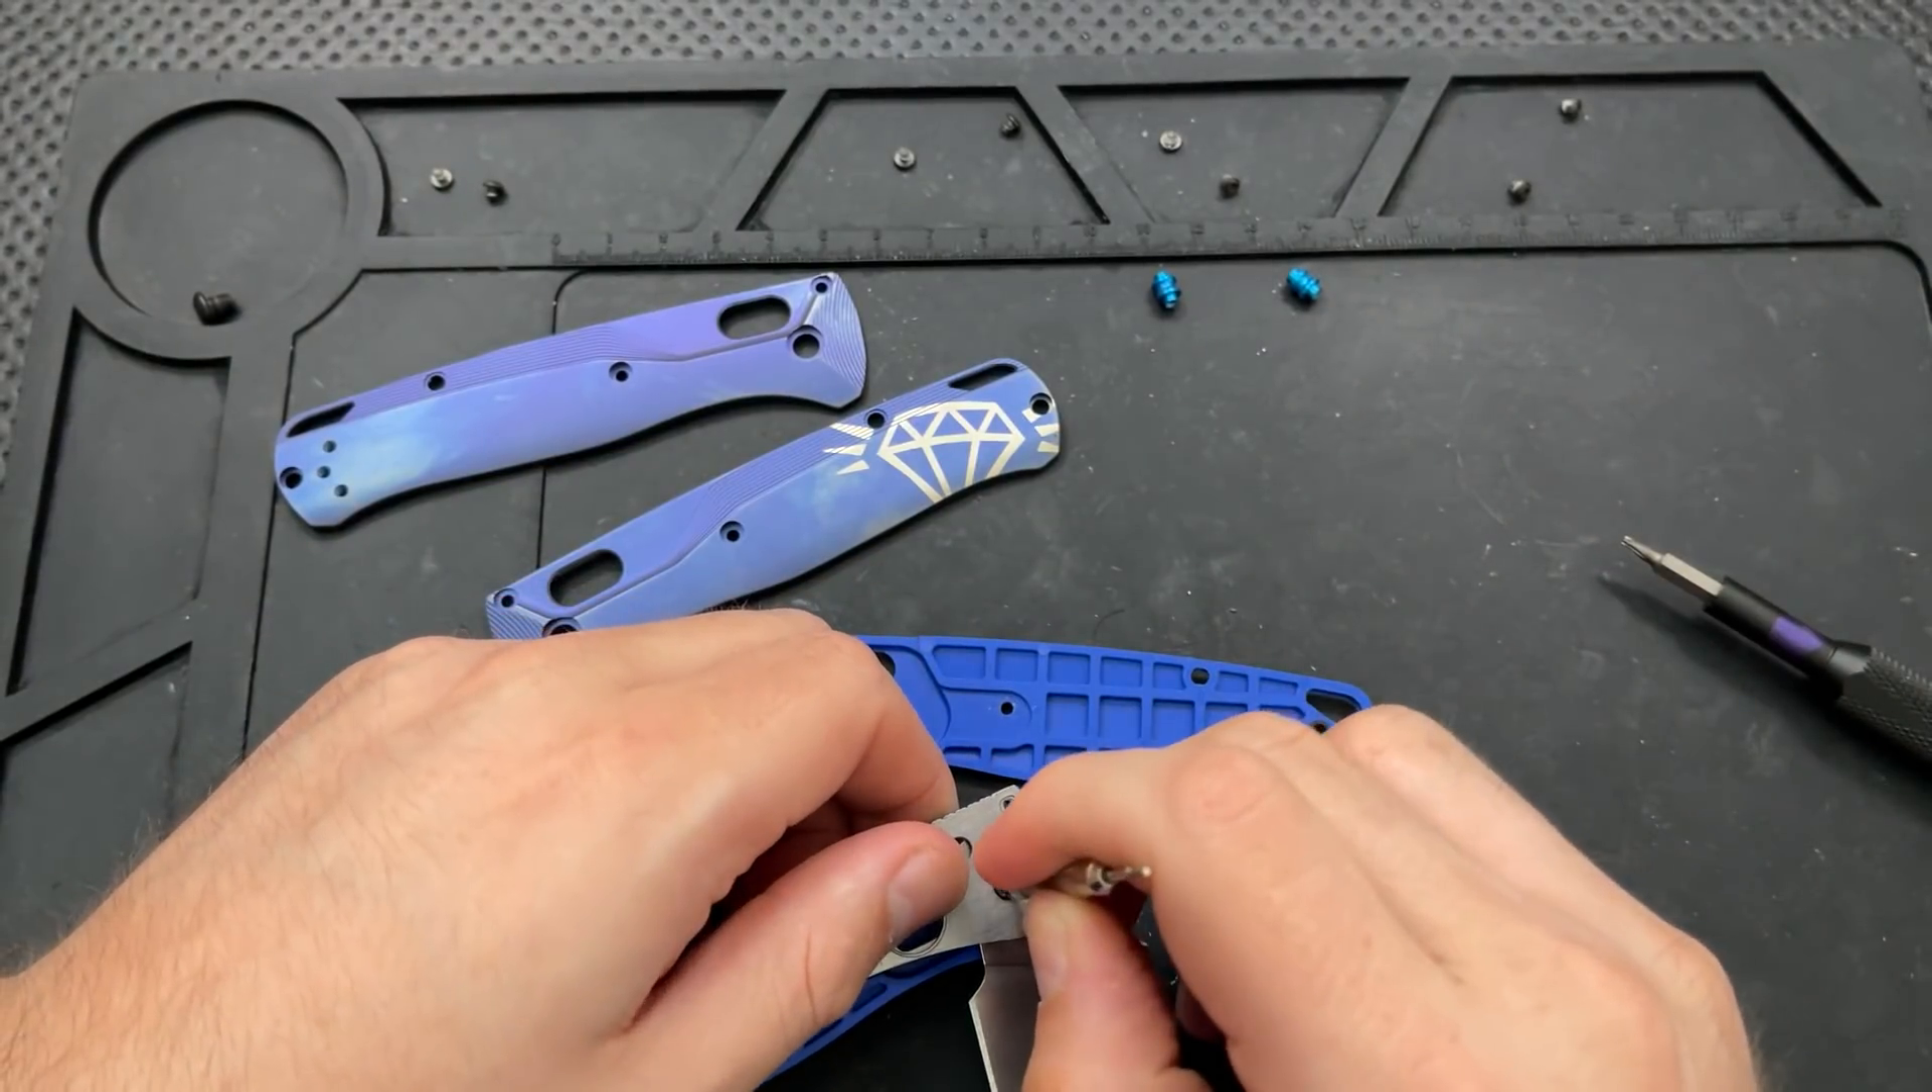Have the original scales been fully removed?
No.